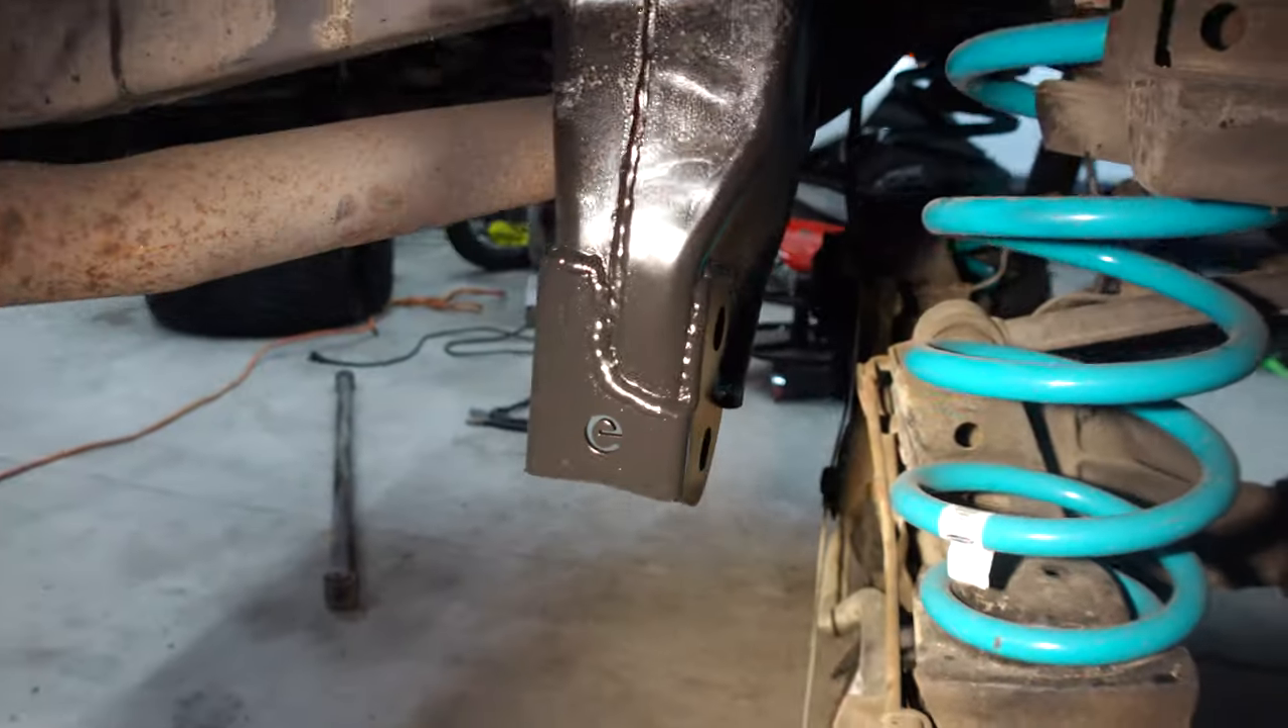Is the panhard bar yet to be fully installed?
Yes.